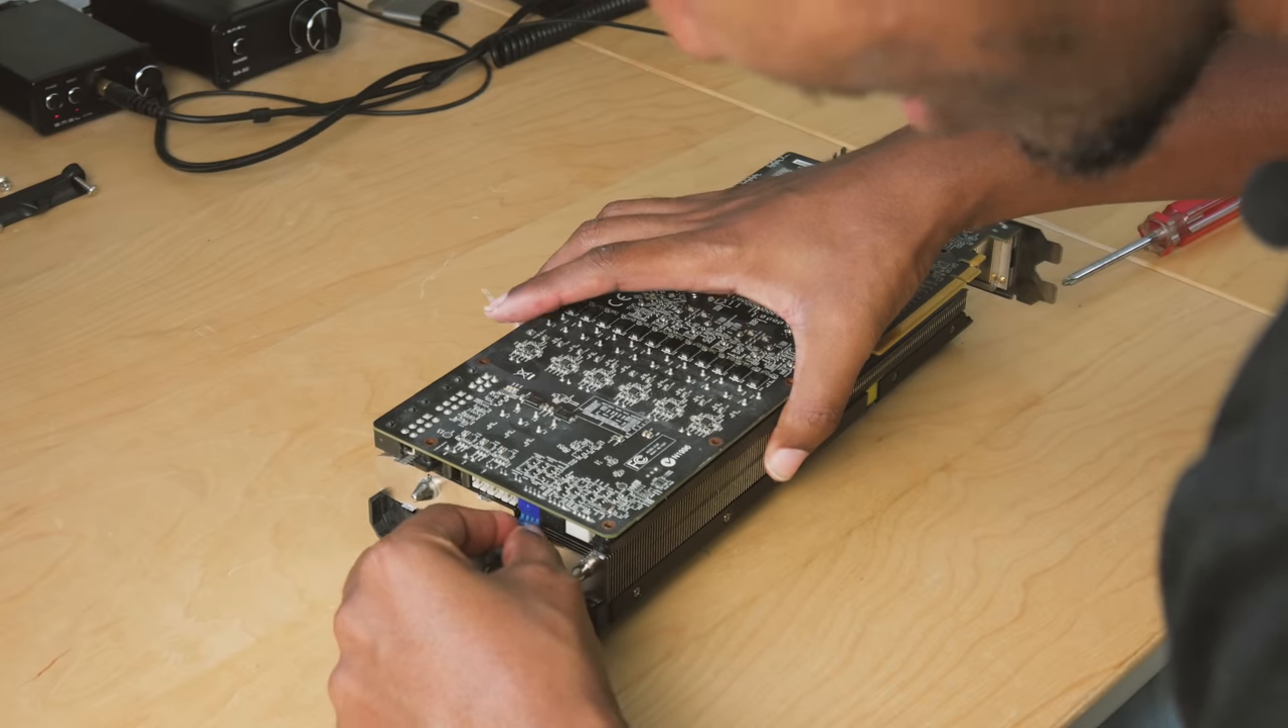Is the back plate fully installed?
No.